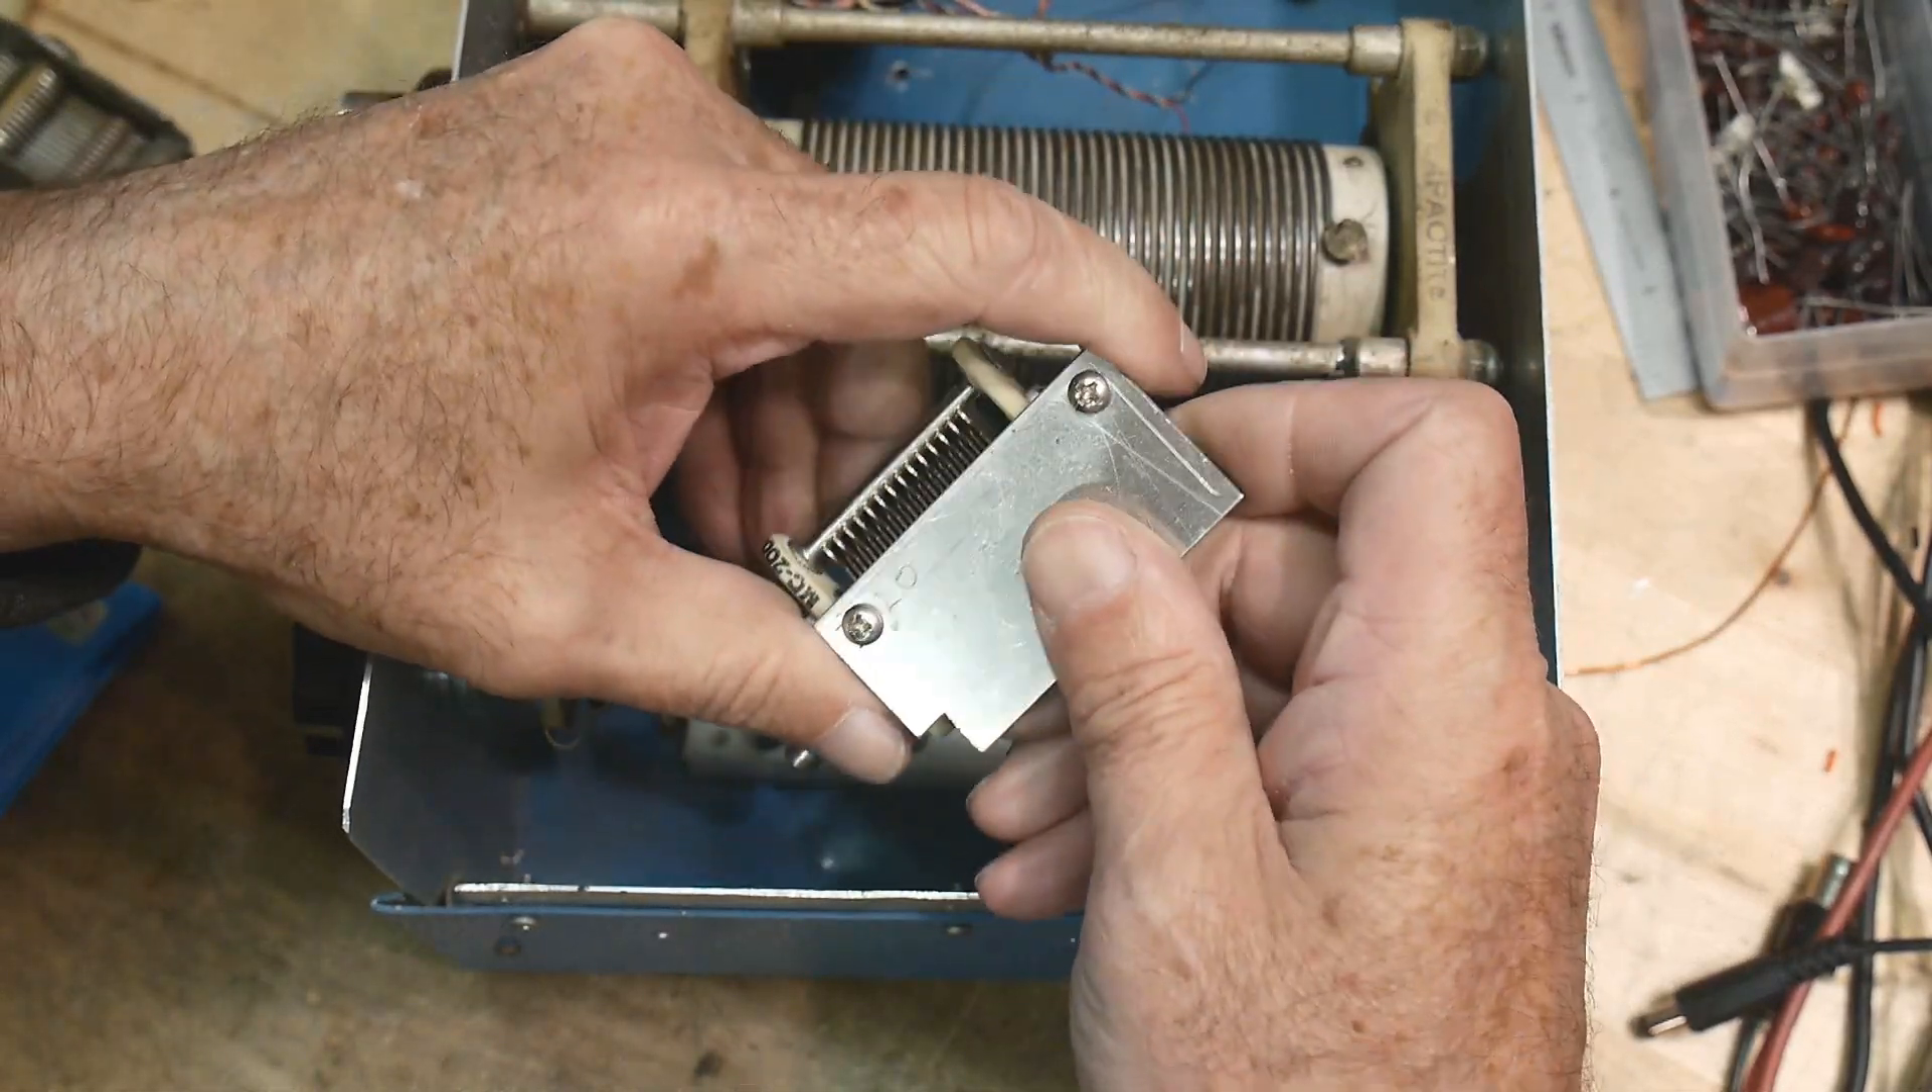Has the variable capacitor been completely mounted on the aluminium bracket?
Yes.